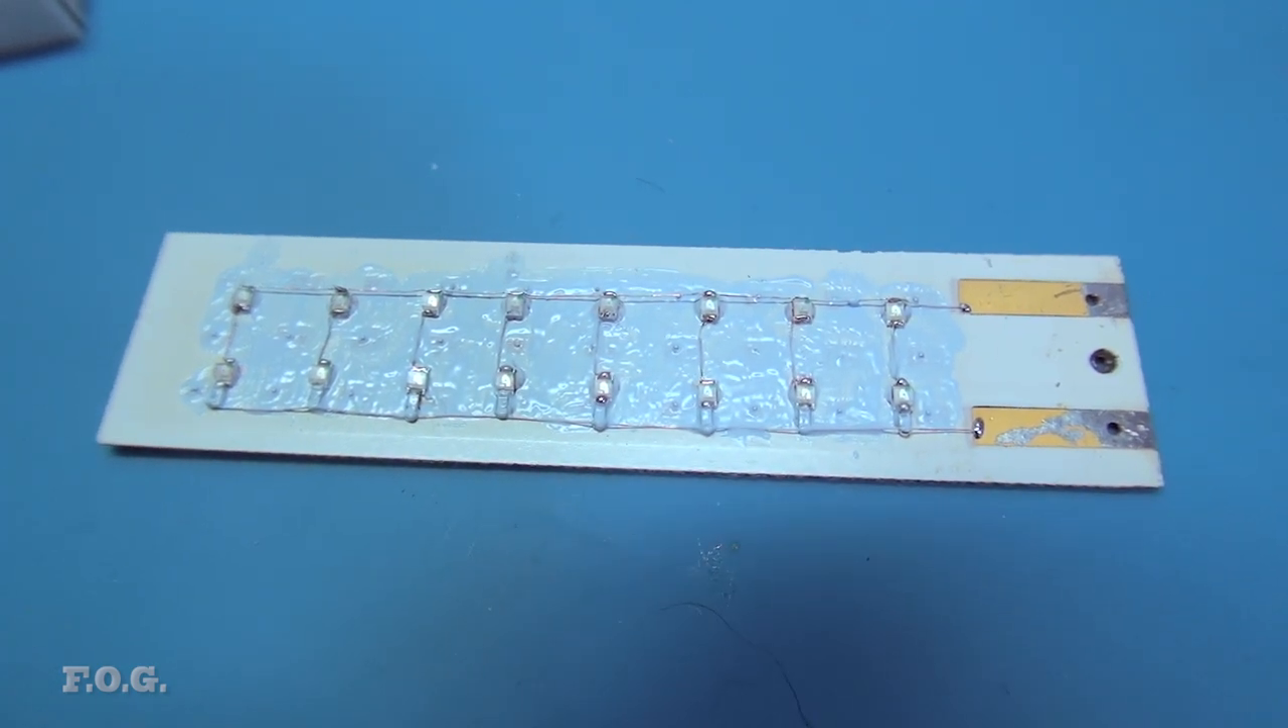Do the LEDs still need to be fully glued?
No.